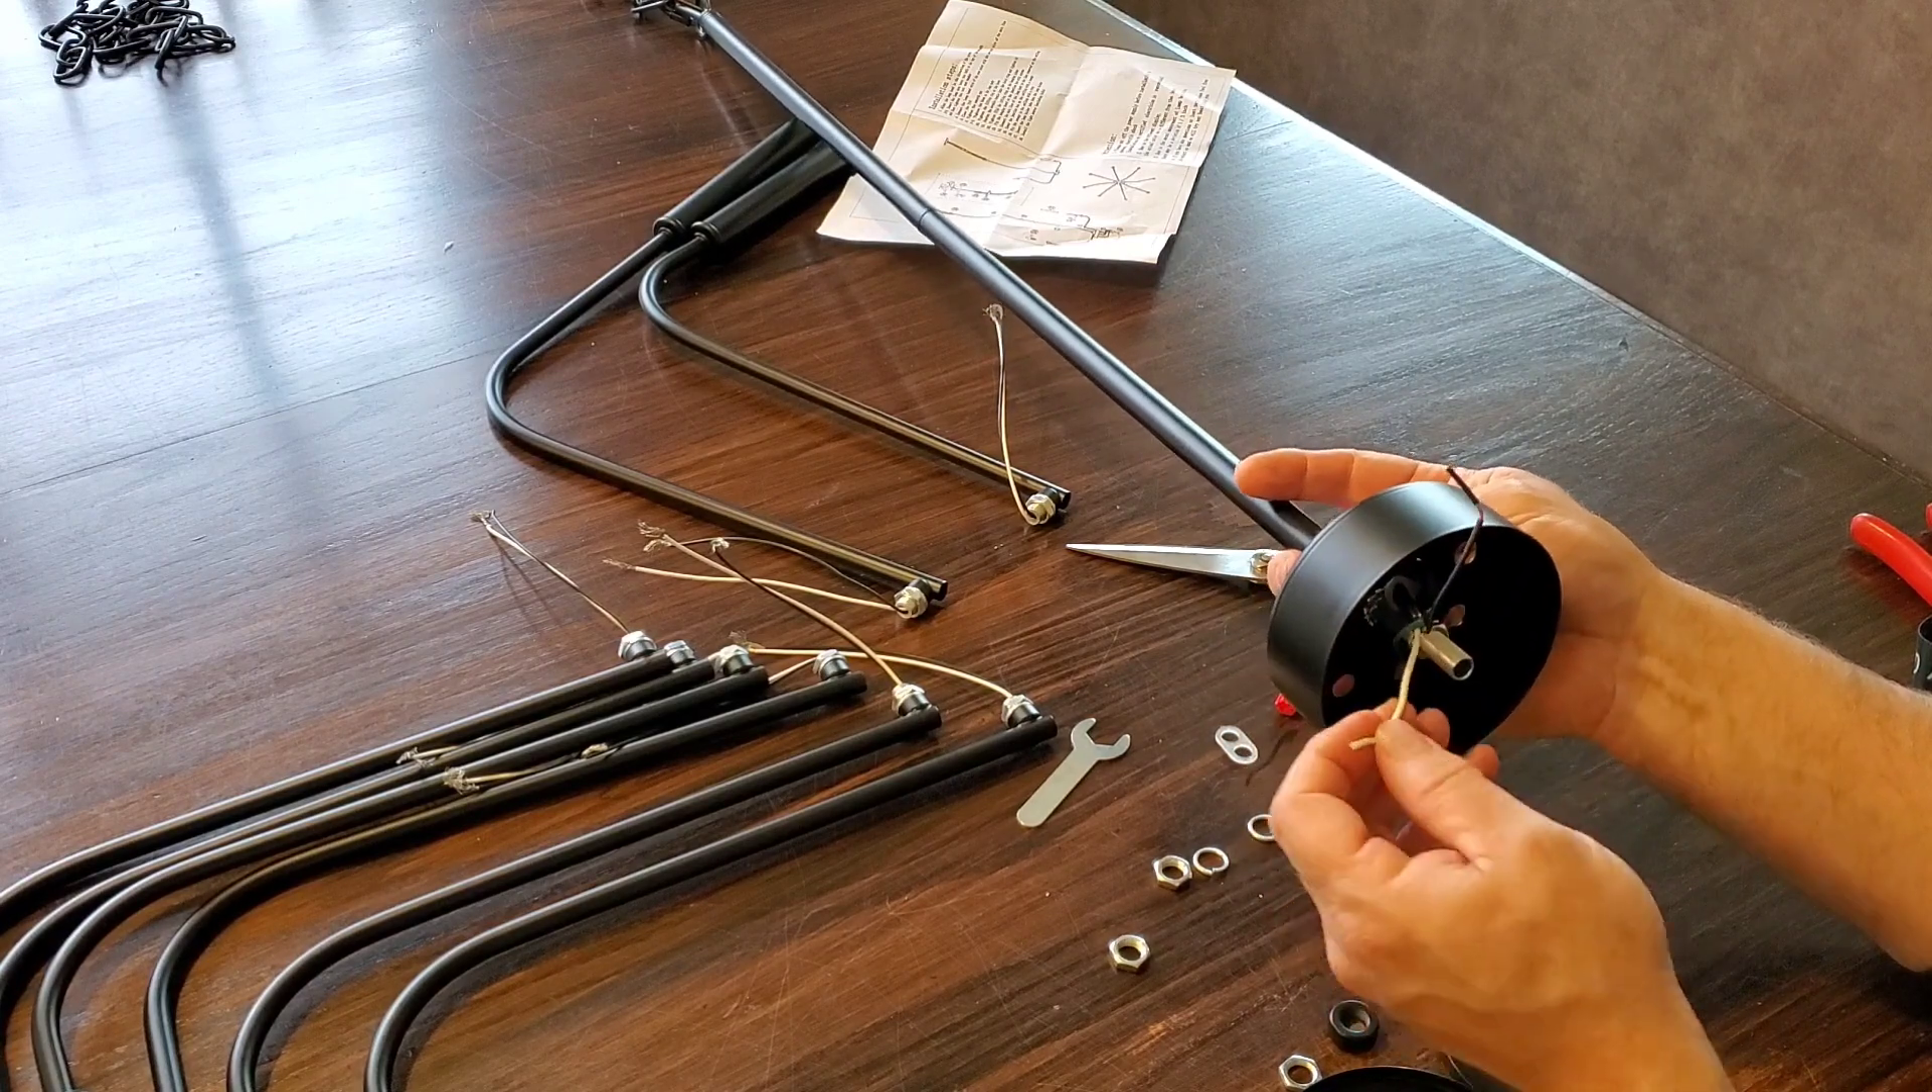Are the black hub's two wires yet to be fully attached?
Yes.